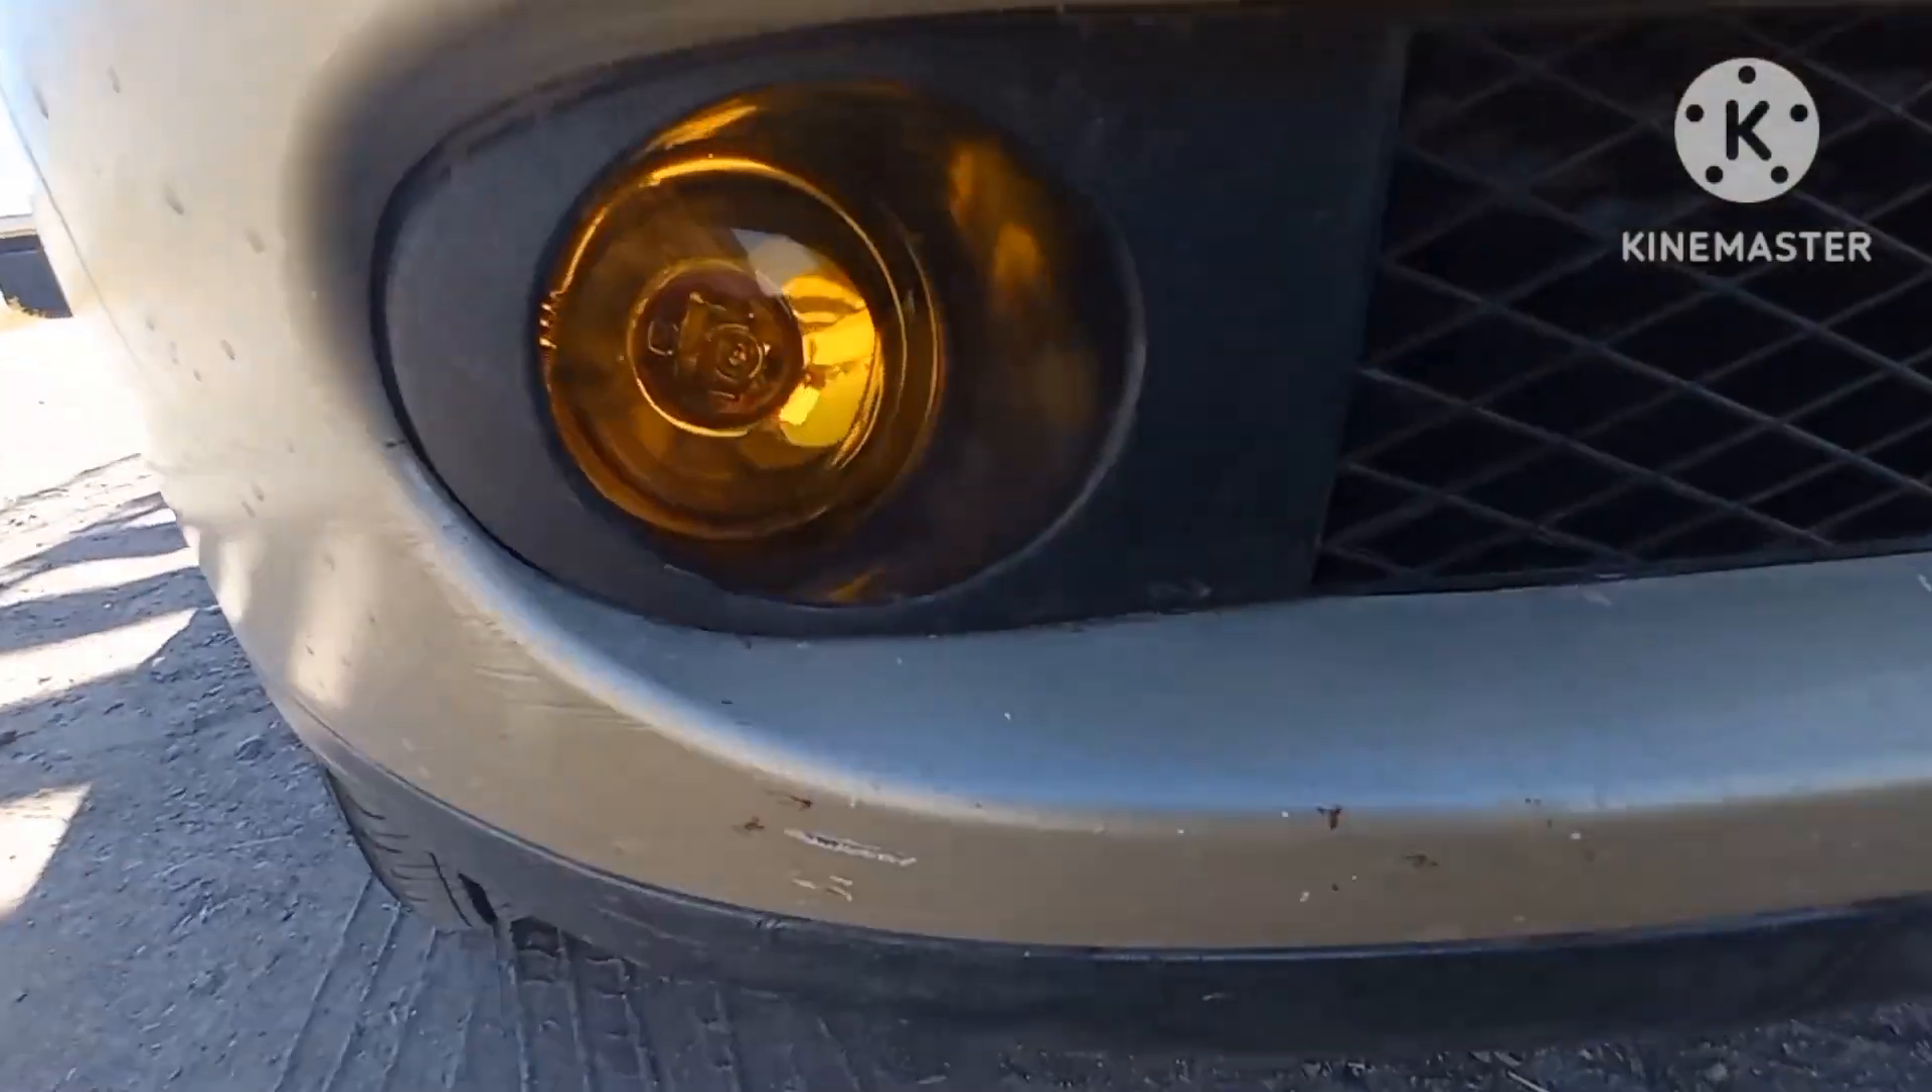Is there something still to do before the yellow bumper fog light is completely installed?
No.